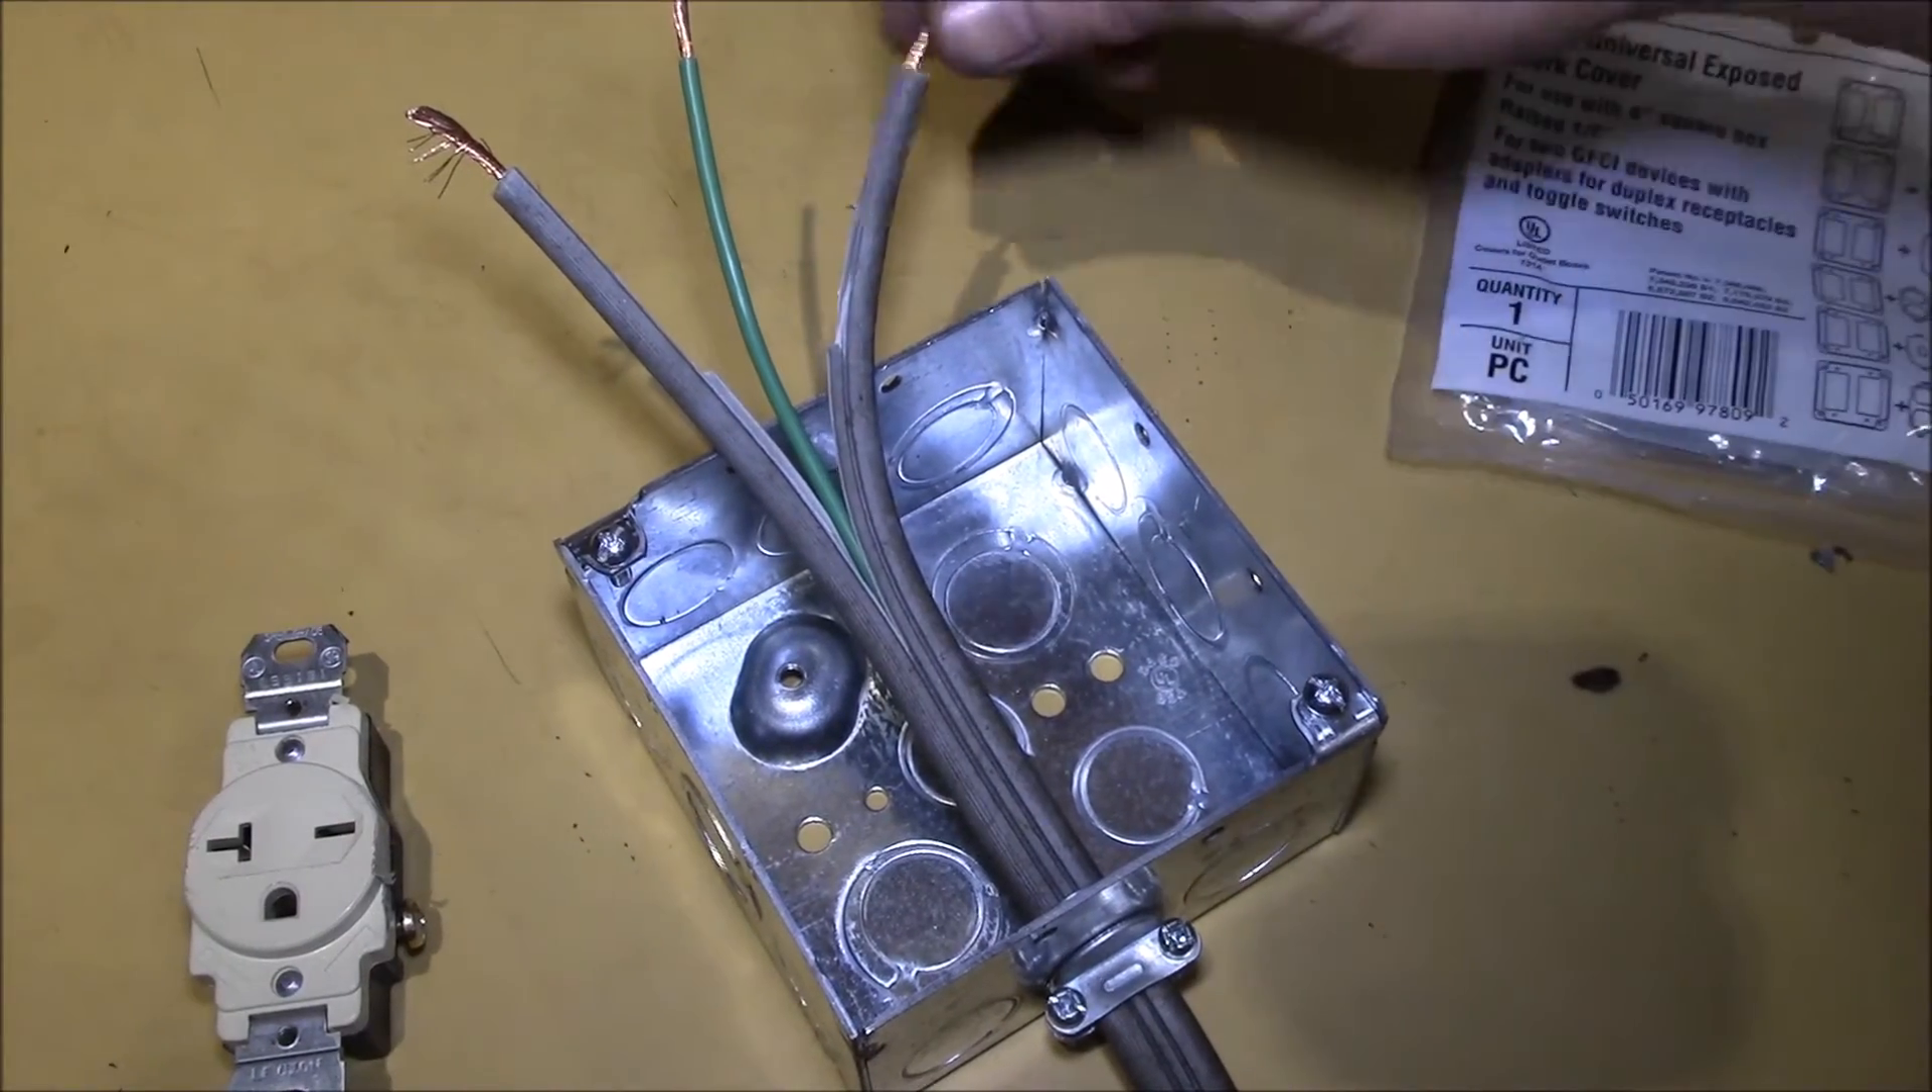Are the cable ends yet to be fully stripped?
No.